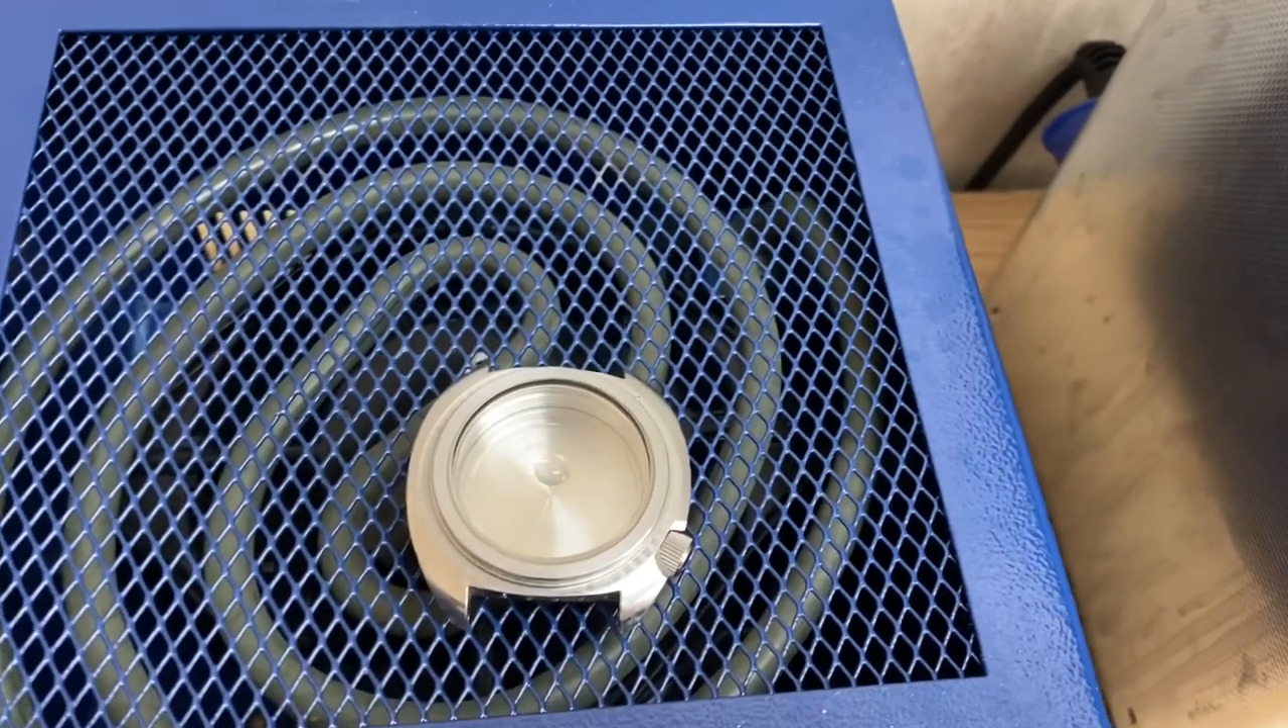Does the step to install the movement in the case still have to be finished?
Yes.